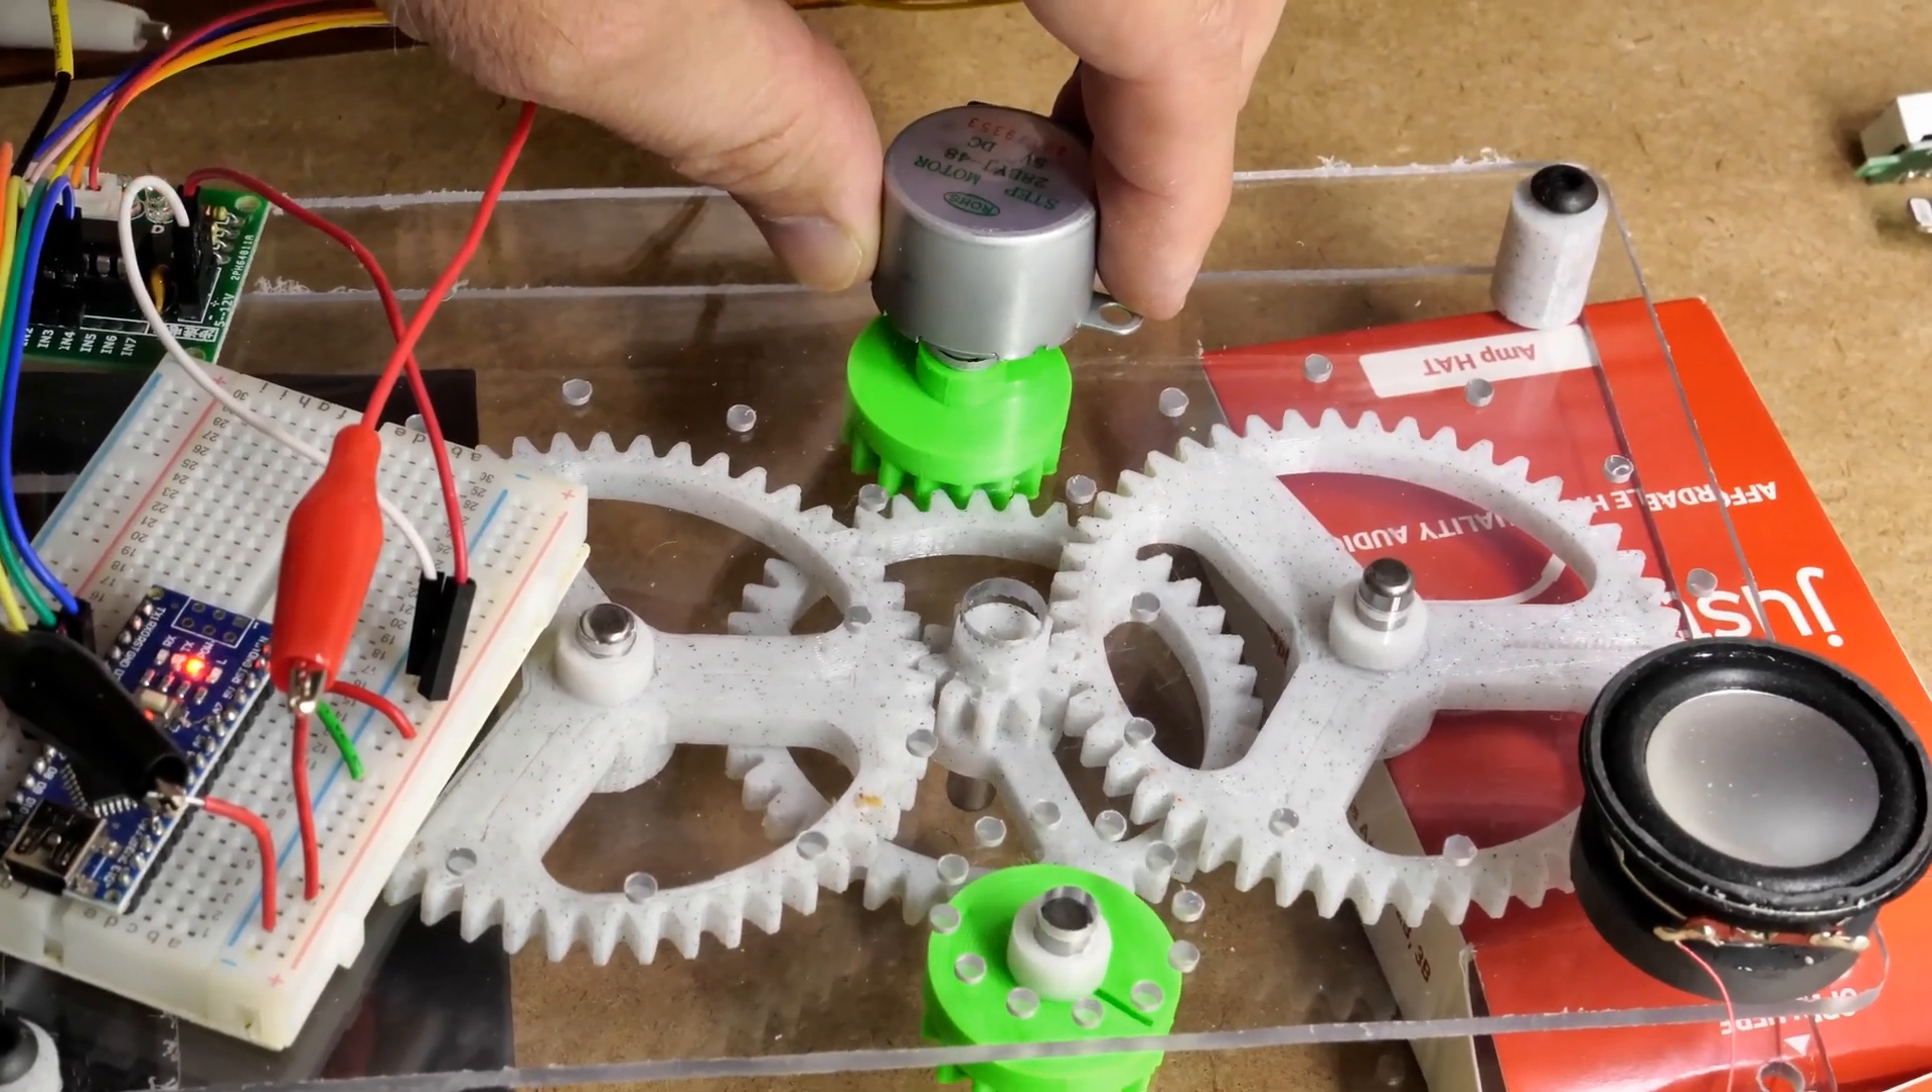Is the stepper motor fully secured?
No.